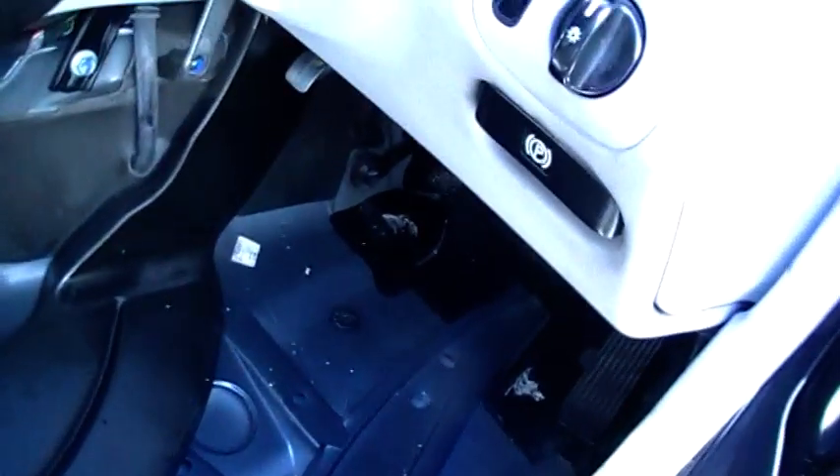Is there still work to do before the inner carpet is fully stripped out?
No.